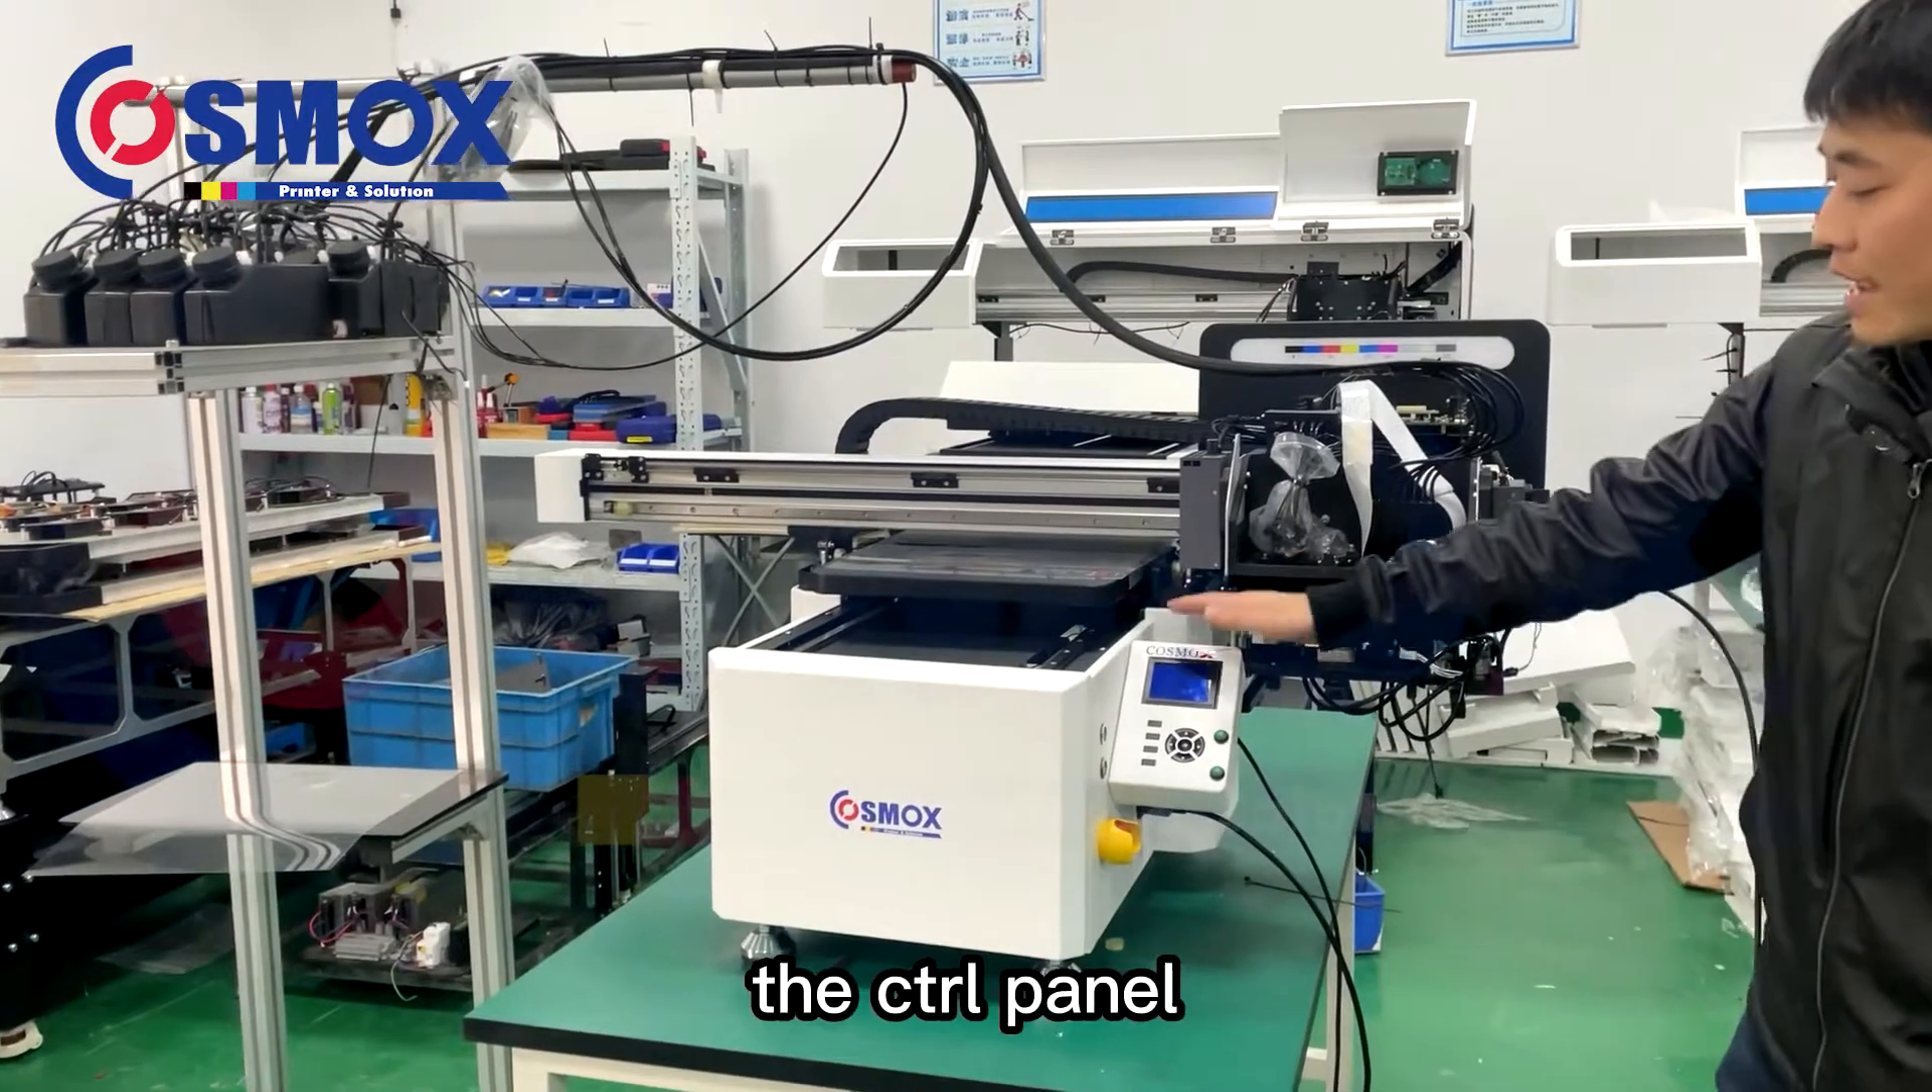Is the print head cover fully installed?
No.